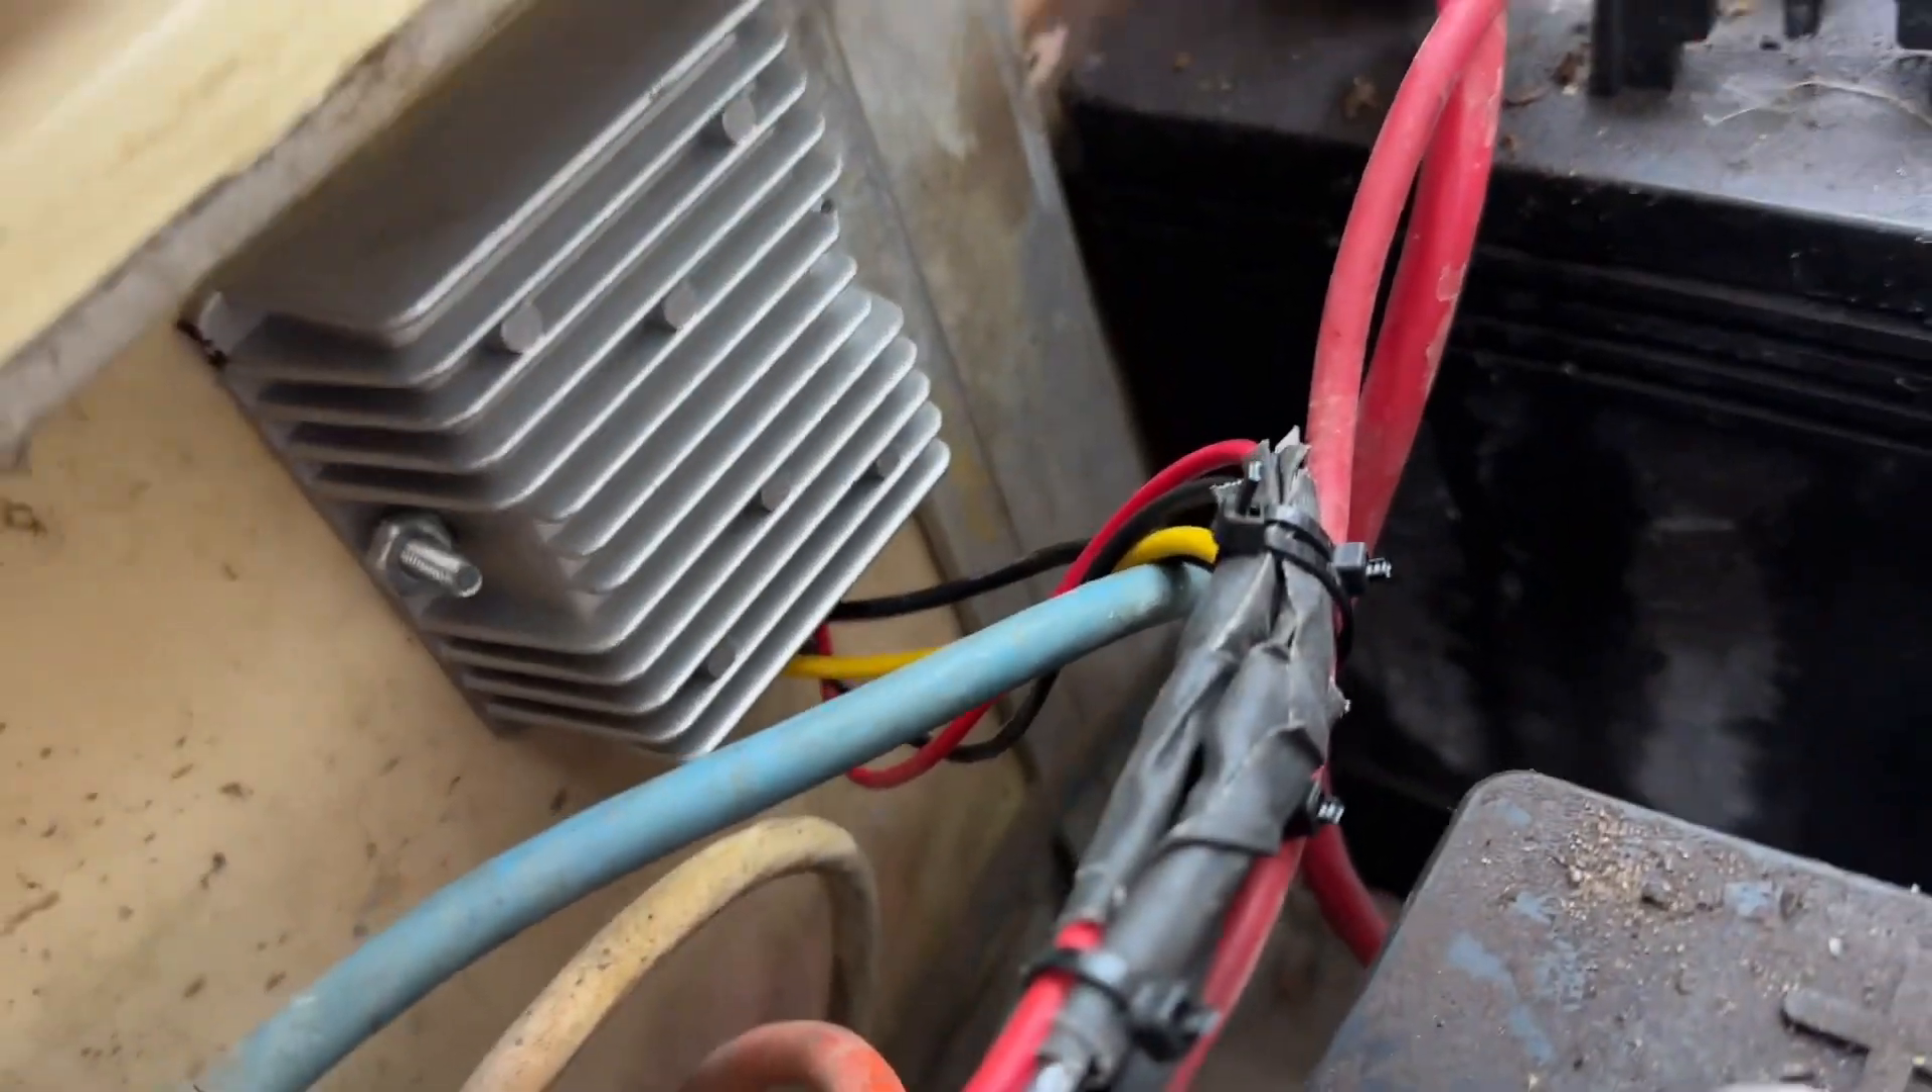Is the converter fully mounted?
Yes.